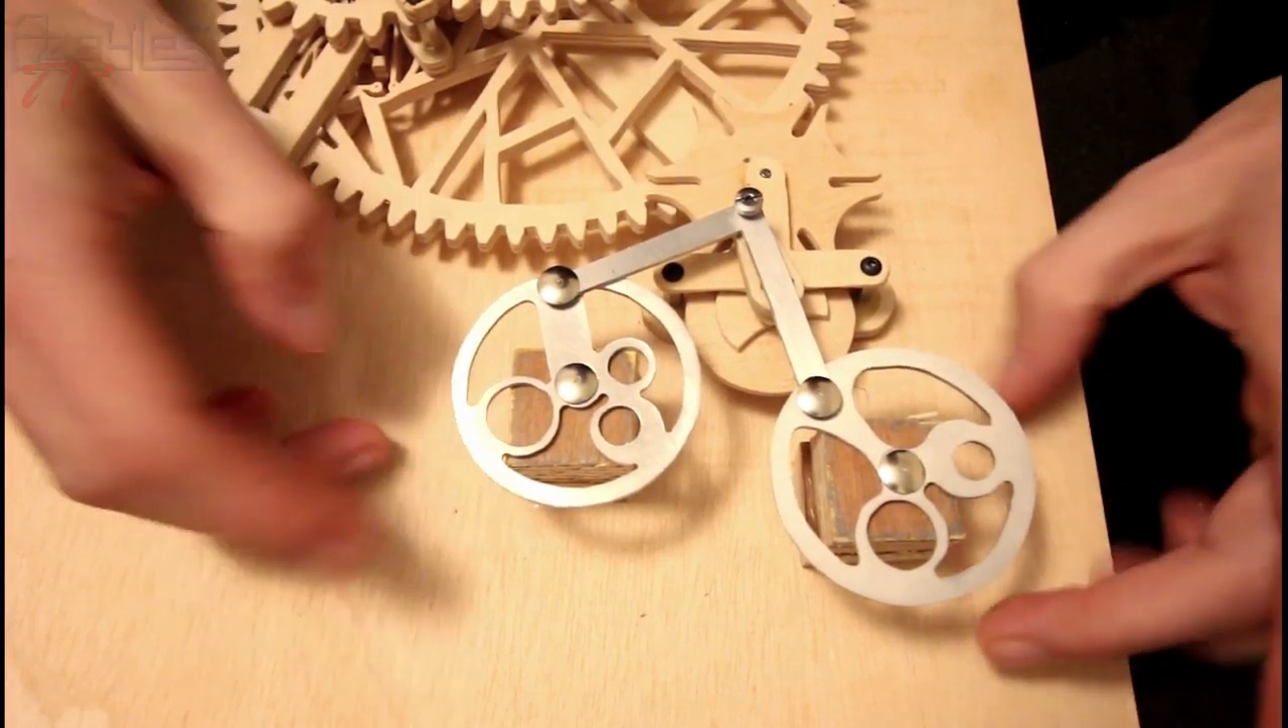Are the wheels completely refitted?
Yes.